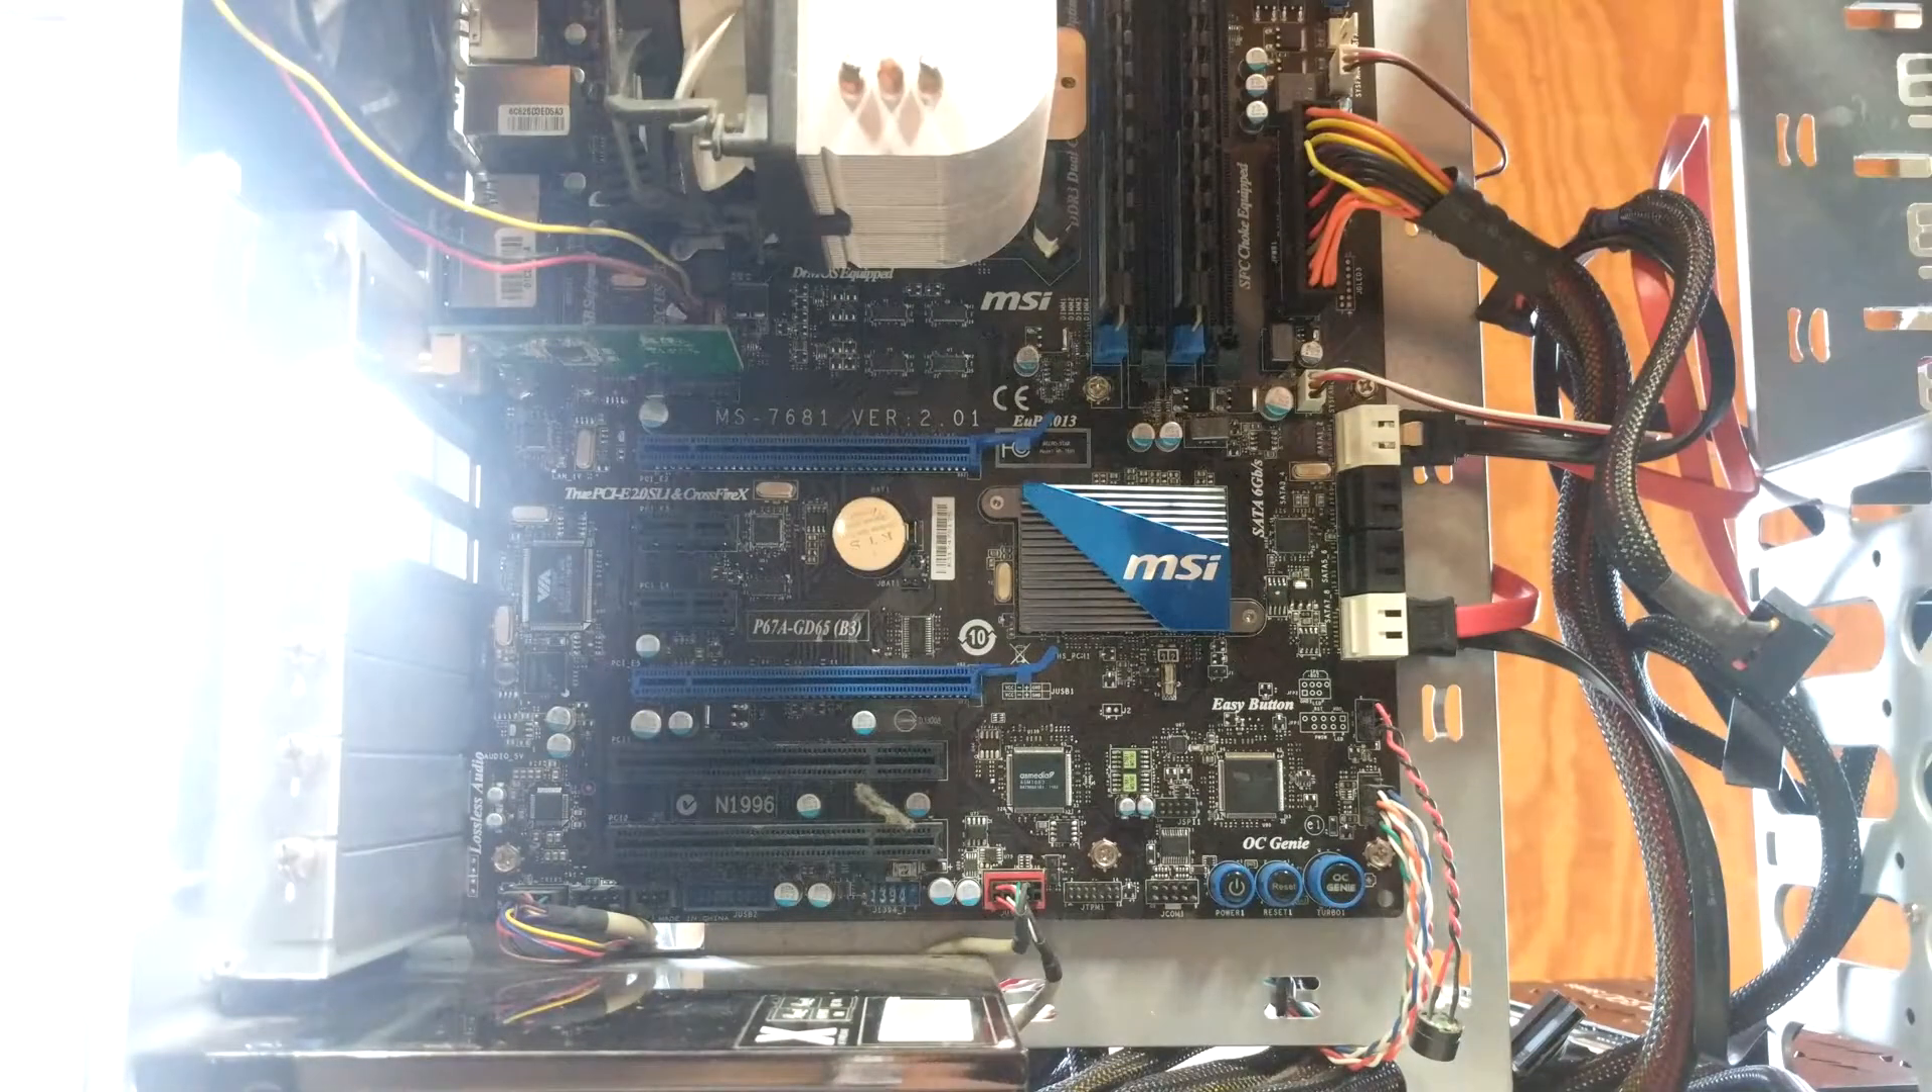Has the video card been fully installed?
No.